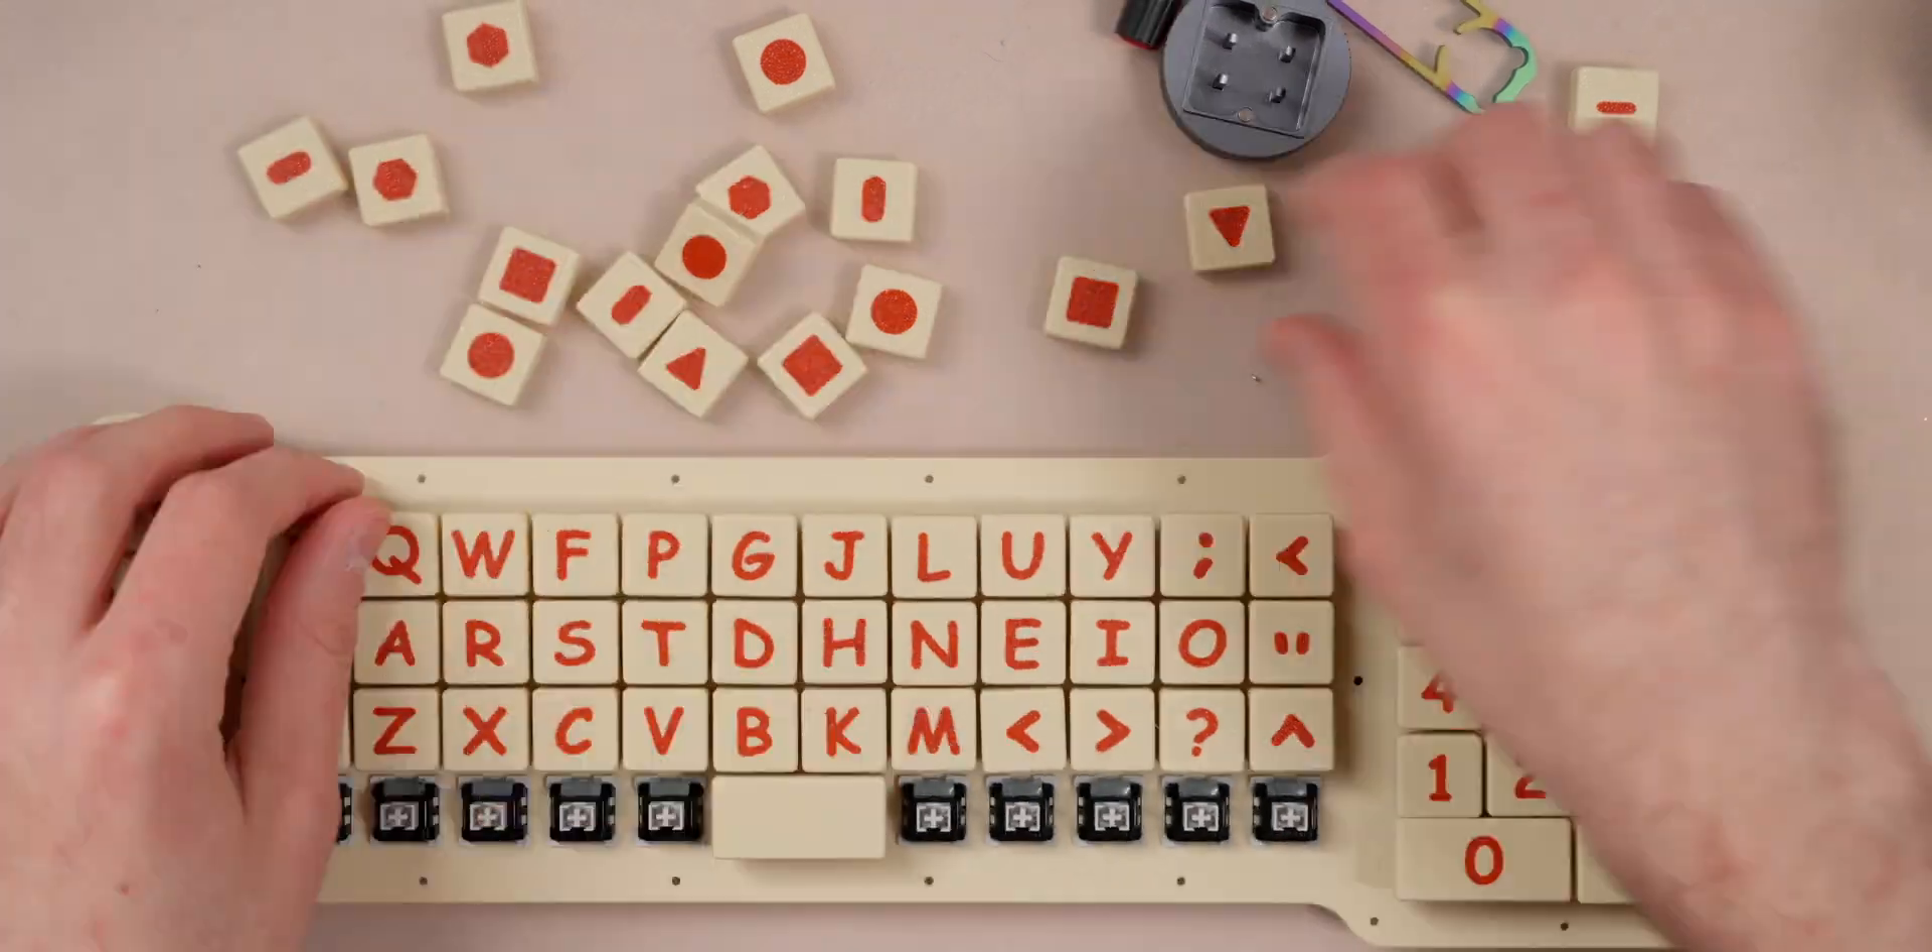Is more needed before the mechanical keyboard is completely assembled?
Yes.